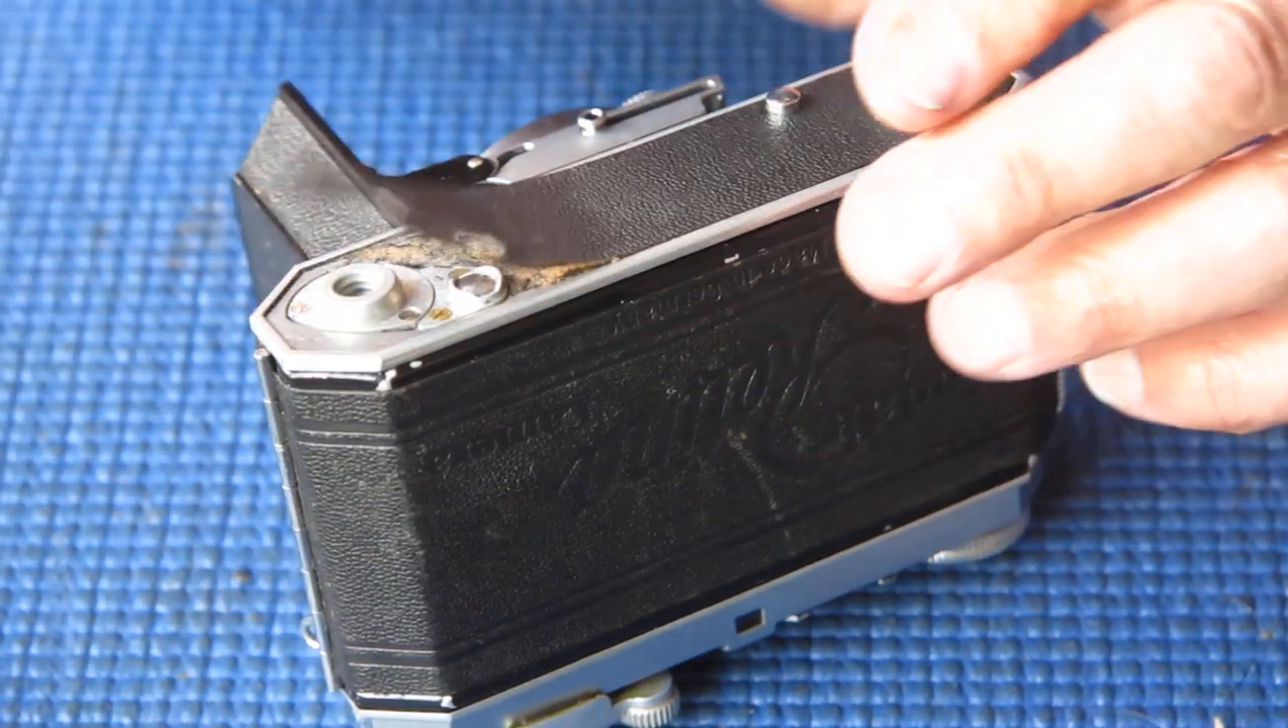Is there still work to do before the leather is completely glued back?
Yes.